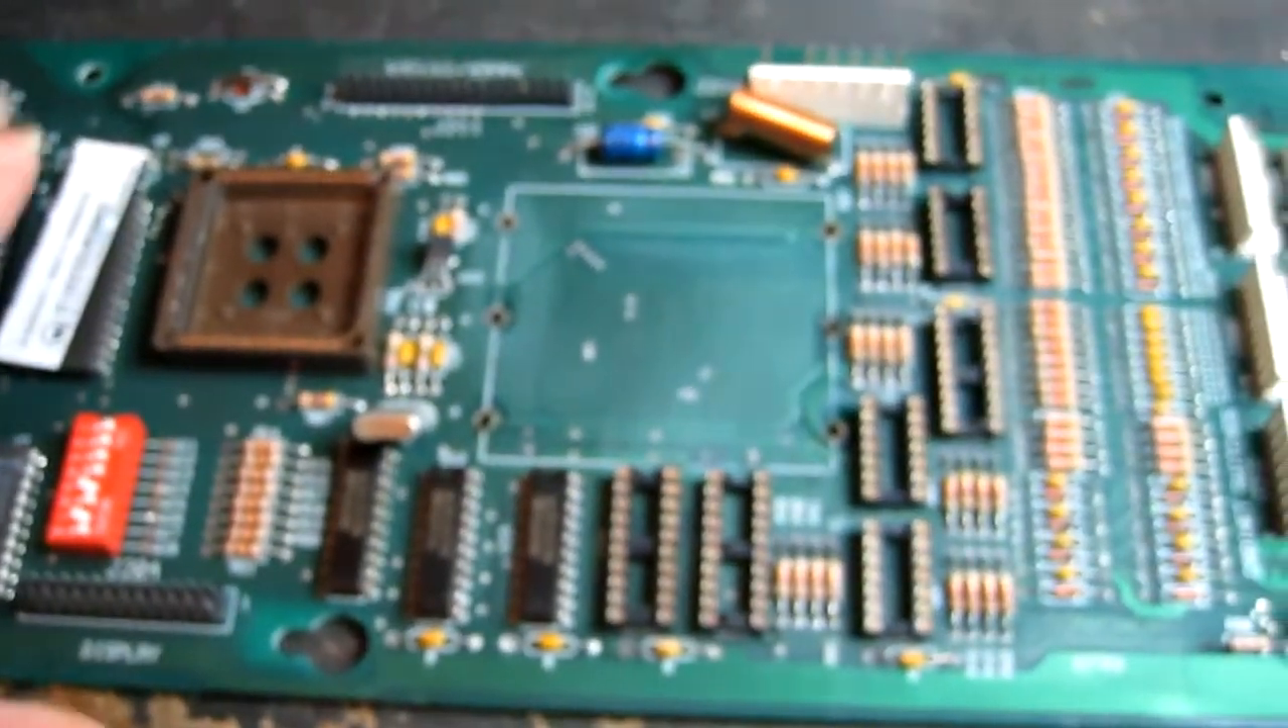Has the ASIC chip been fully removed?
Yes.